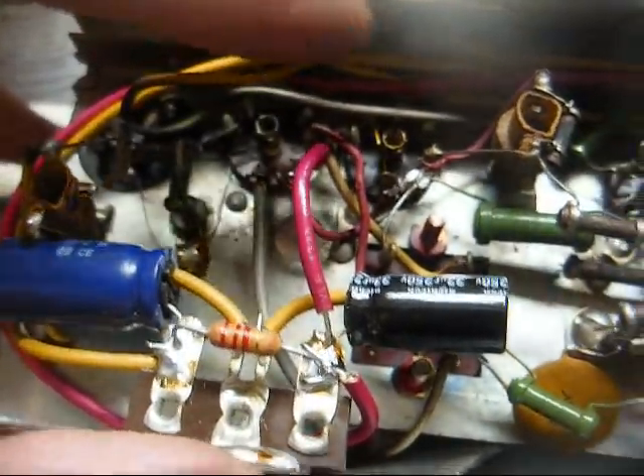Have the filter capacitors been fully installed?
Yes.